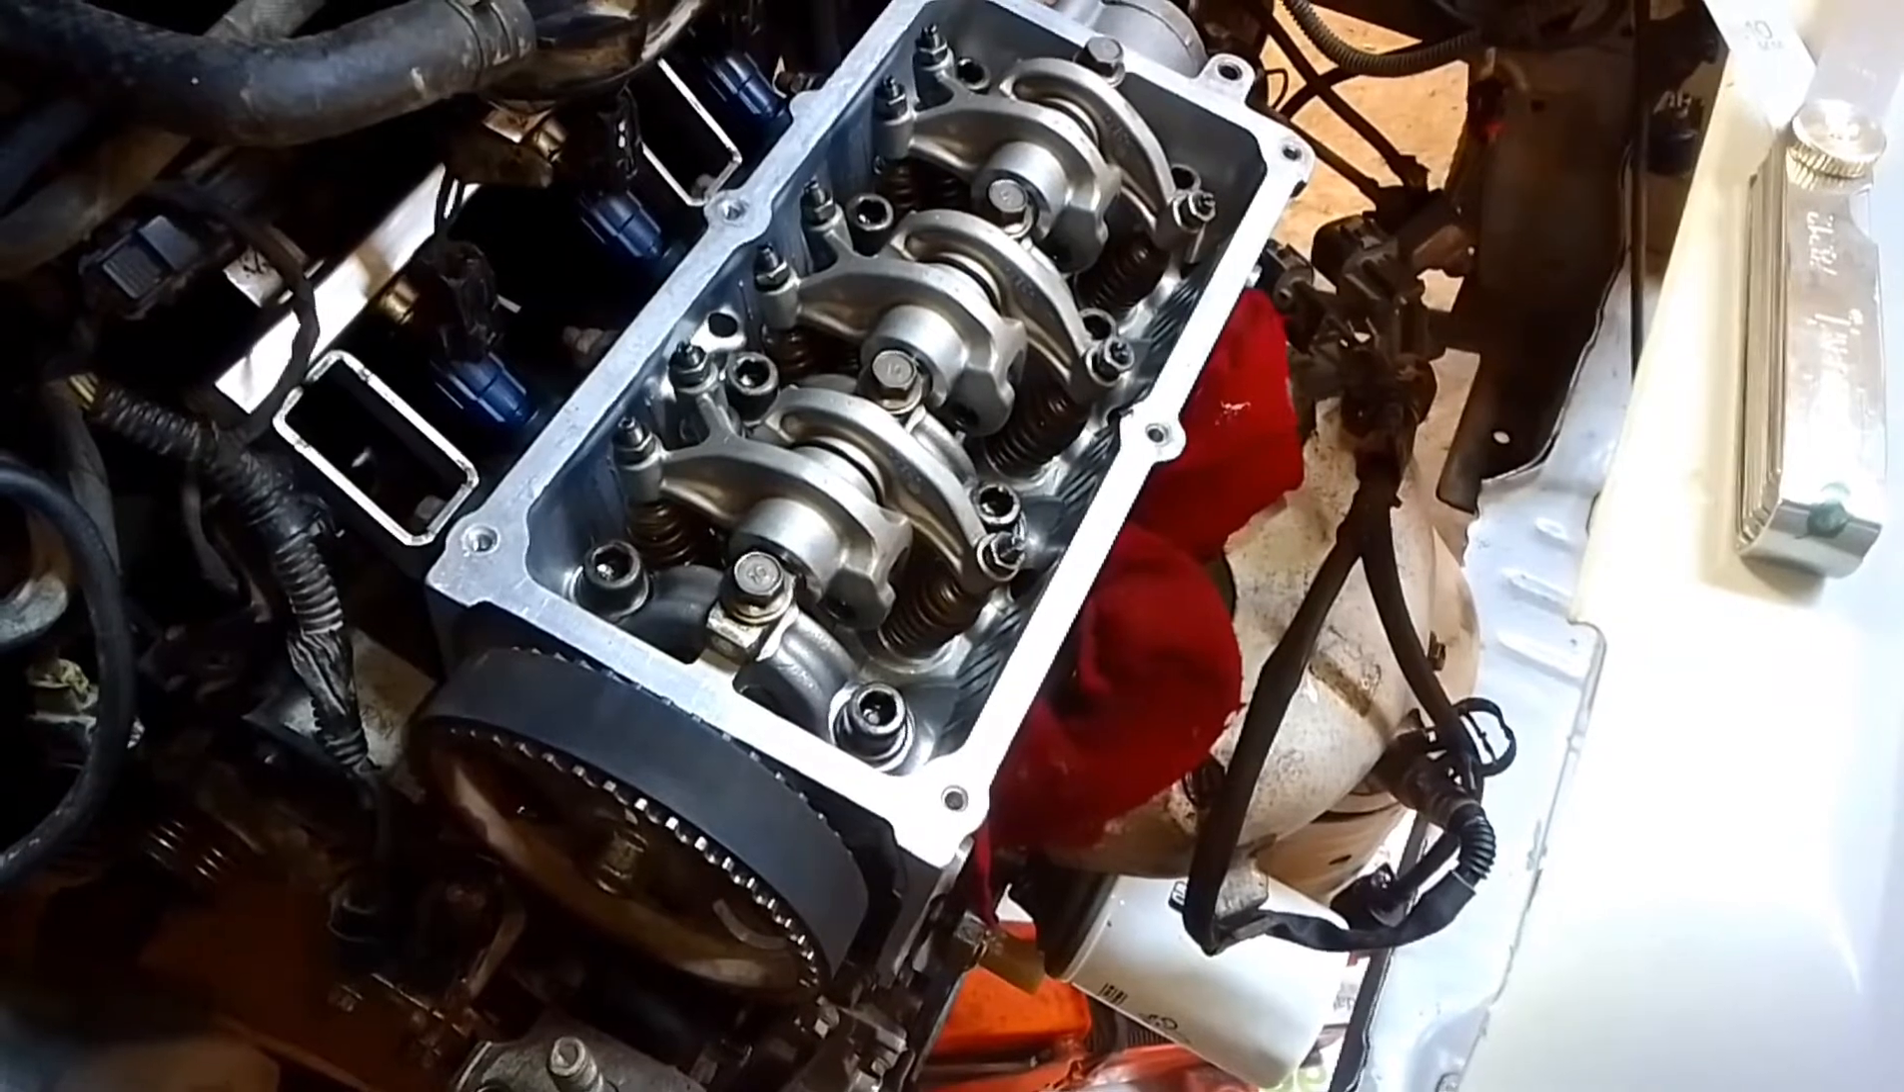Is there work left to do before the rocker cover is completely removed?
No.